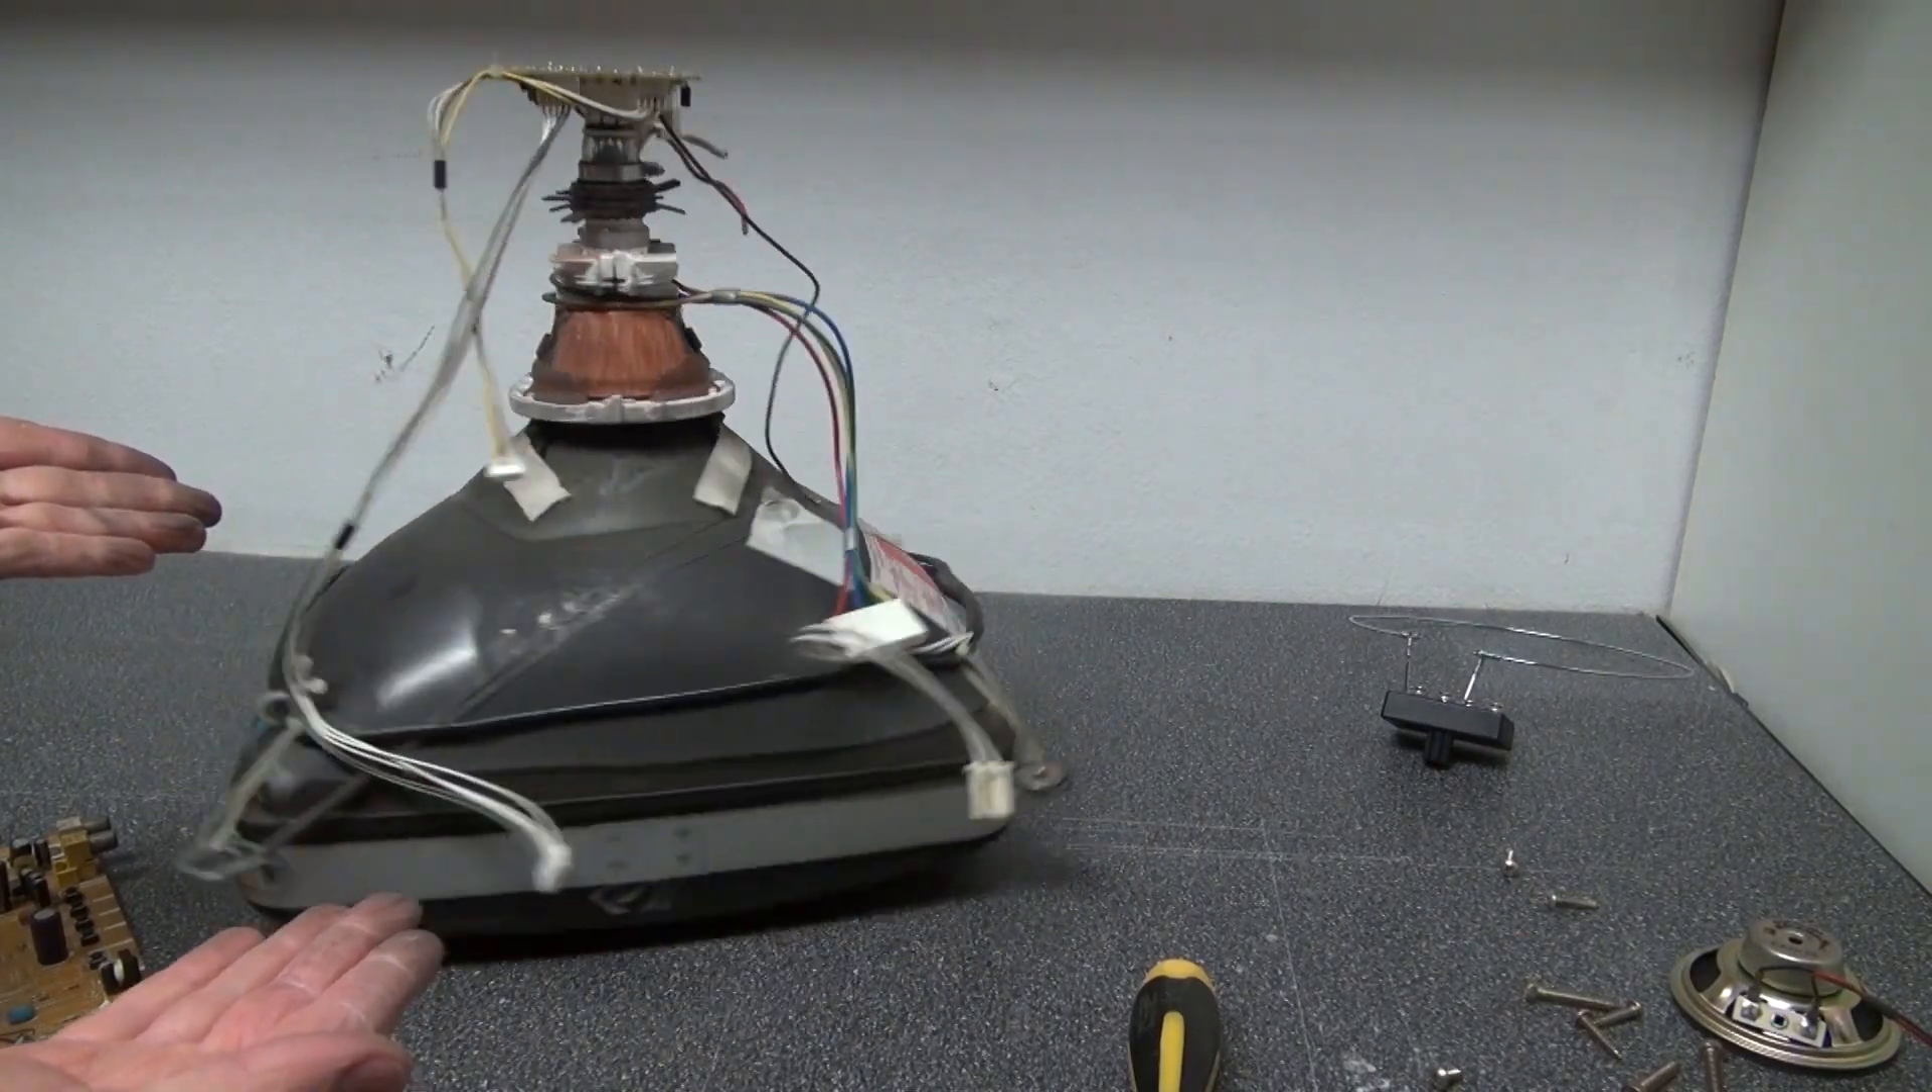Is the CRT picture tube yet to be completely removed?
No.